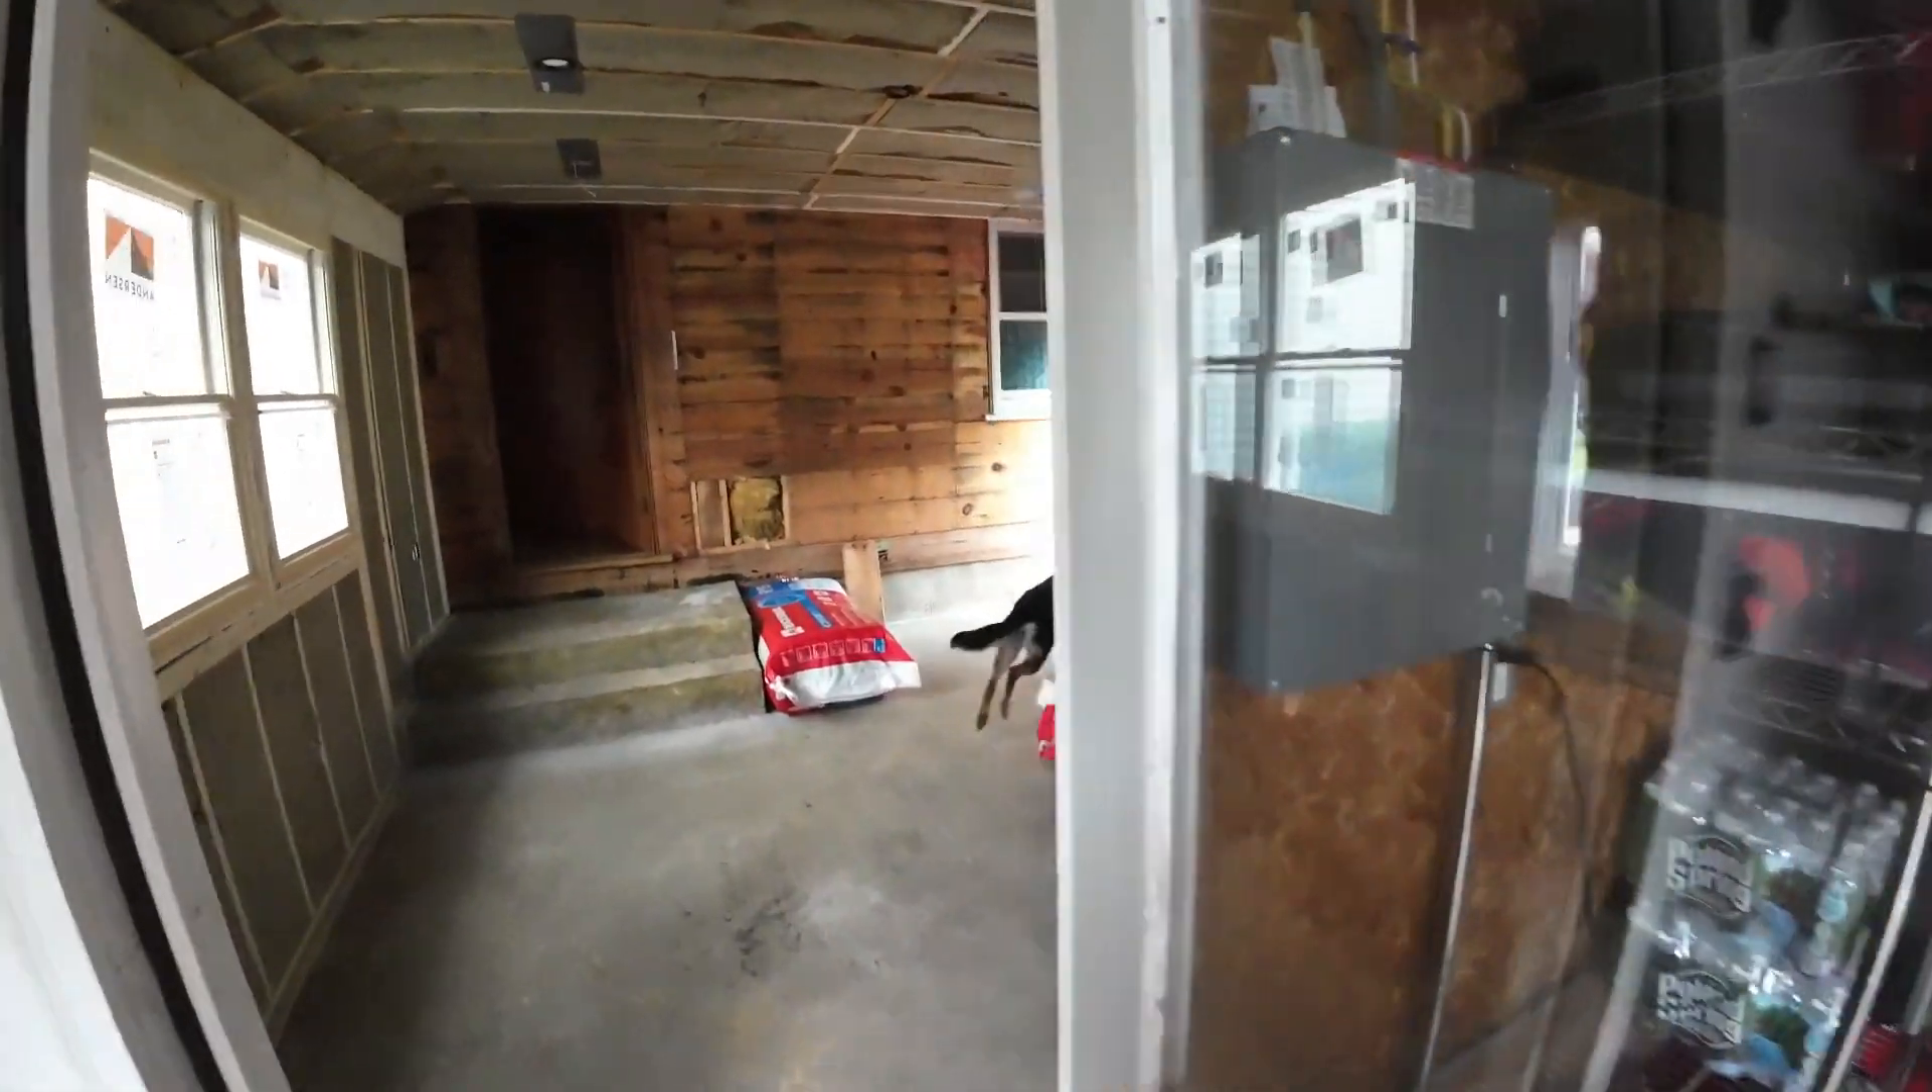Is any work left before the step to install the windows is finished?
No.